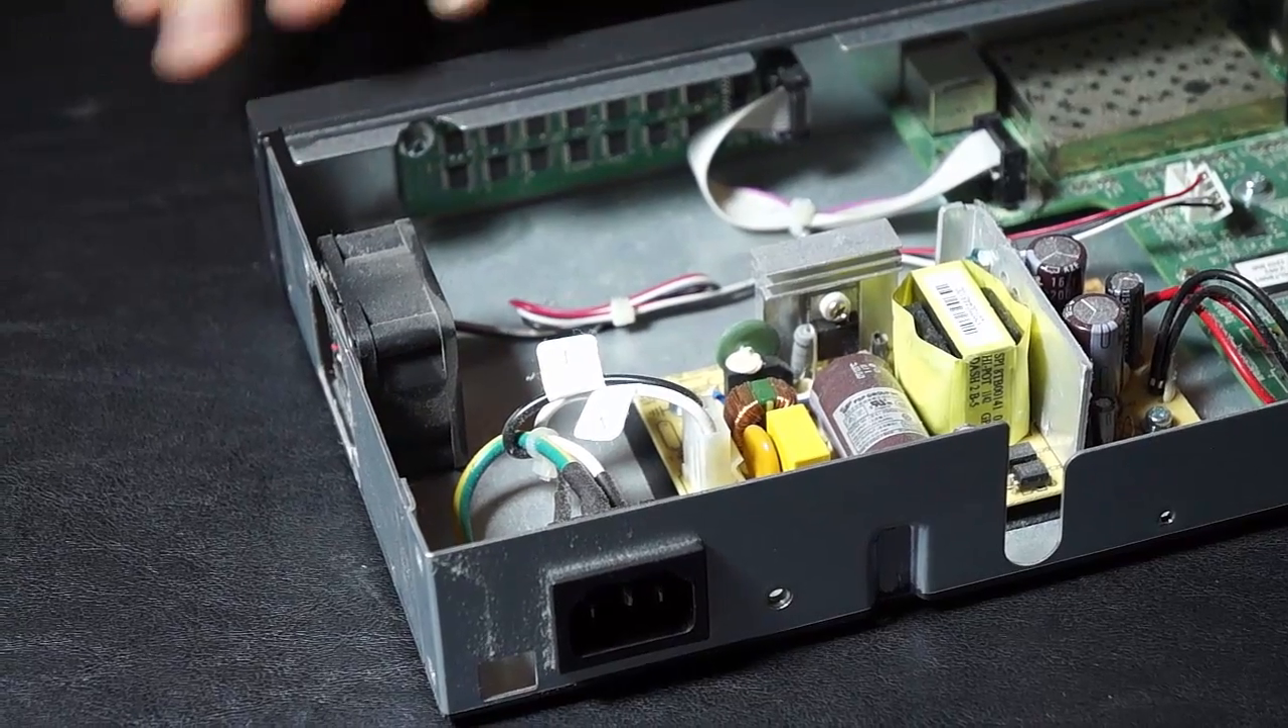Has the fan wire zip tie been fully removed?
No.